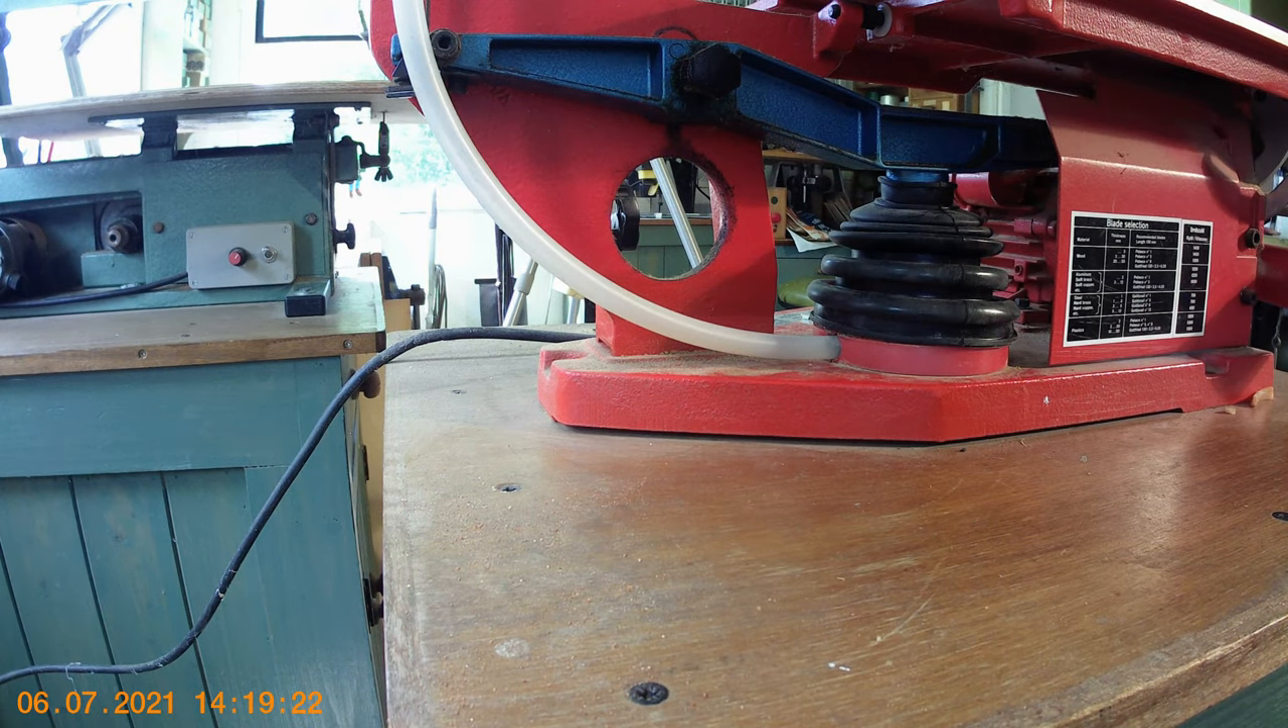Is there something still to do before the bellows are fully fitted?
No.